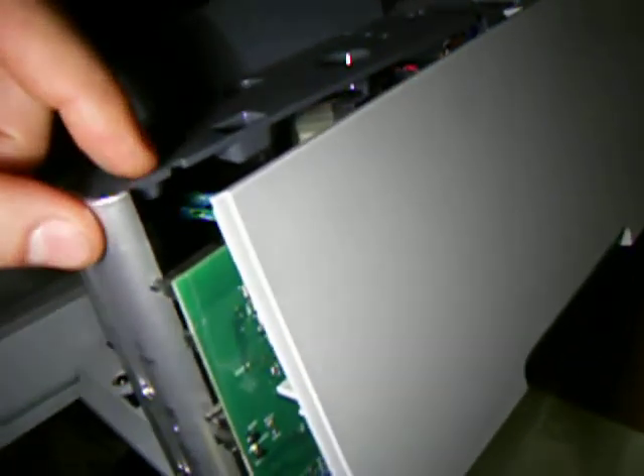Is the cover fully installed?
No.